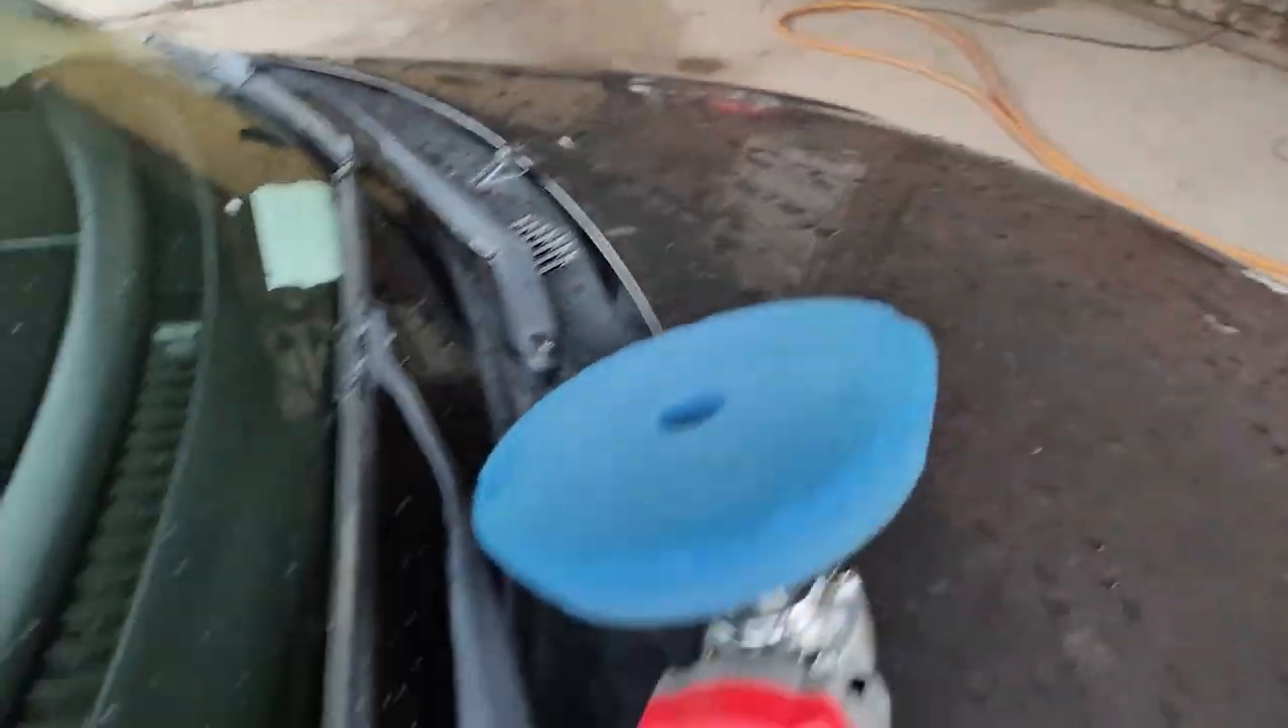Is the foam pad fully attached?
Yes.